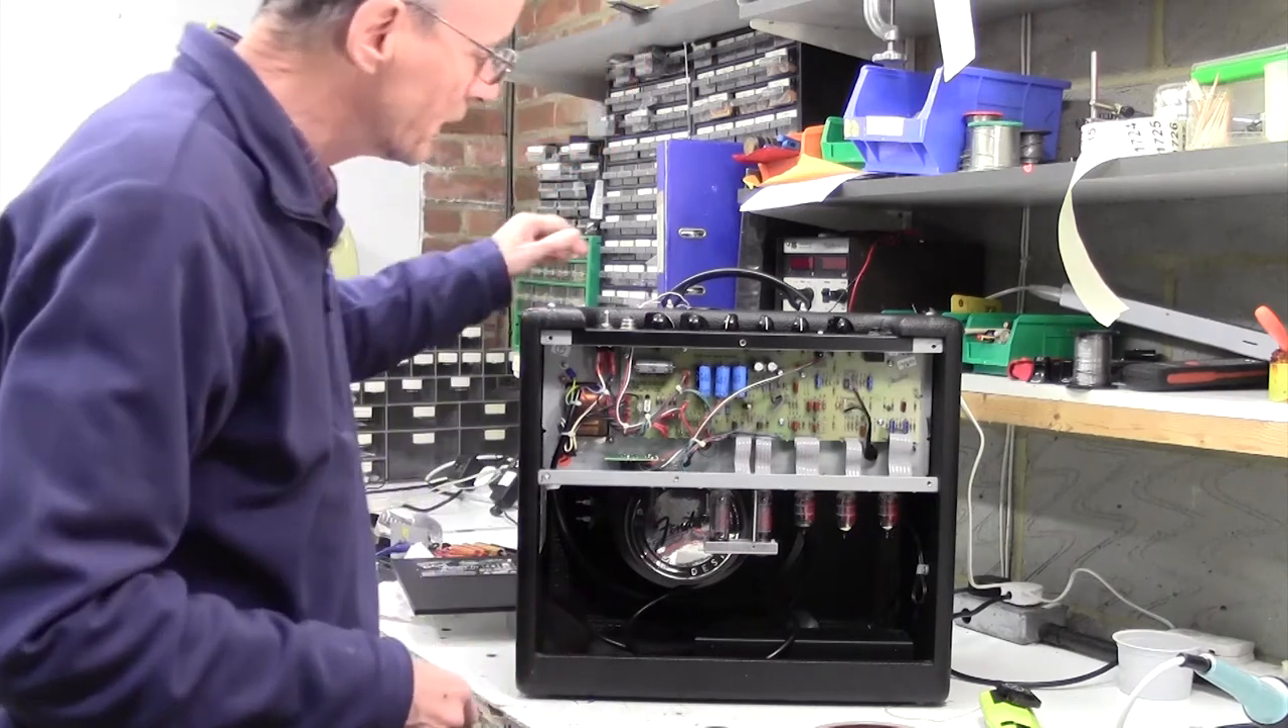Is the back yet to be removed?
No.